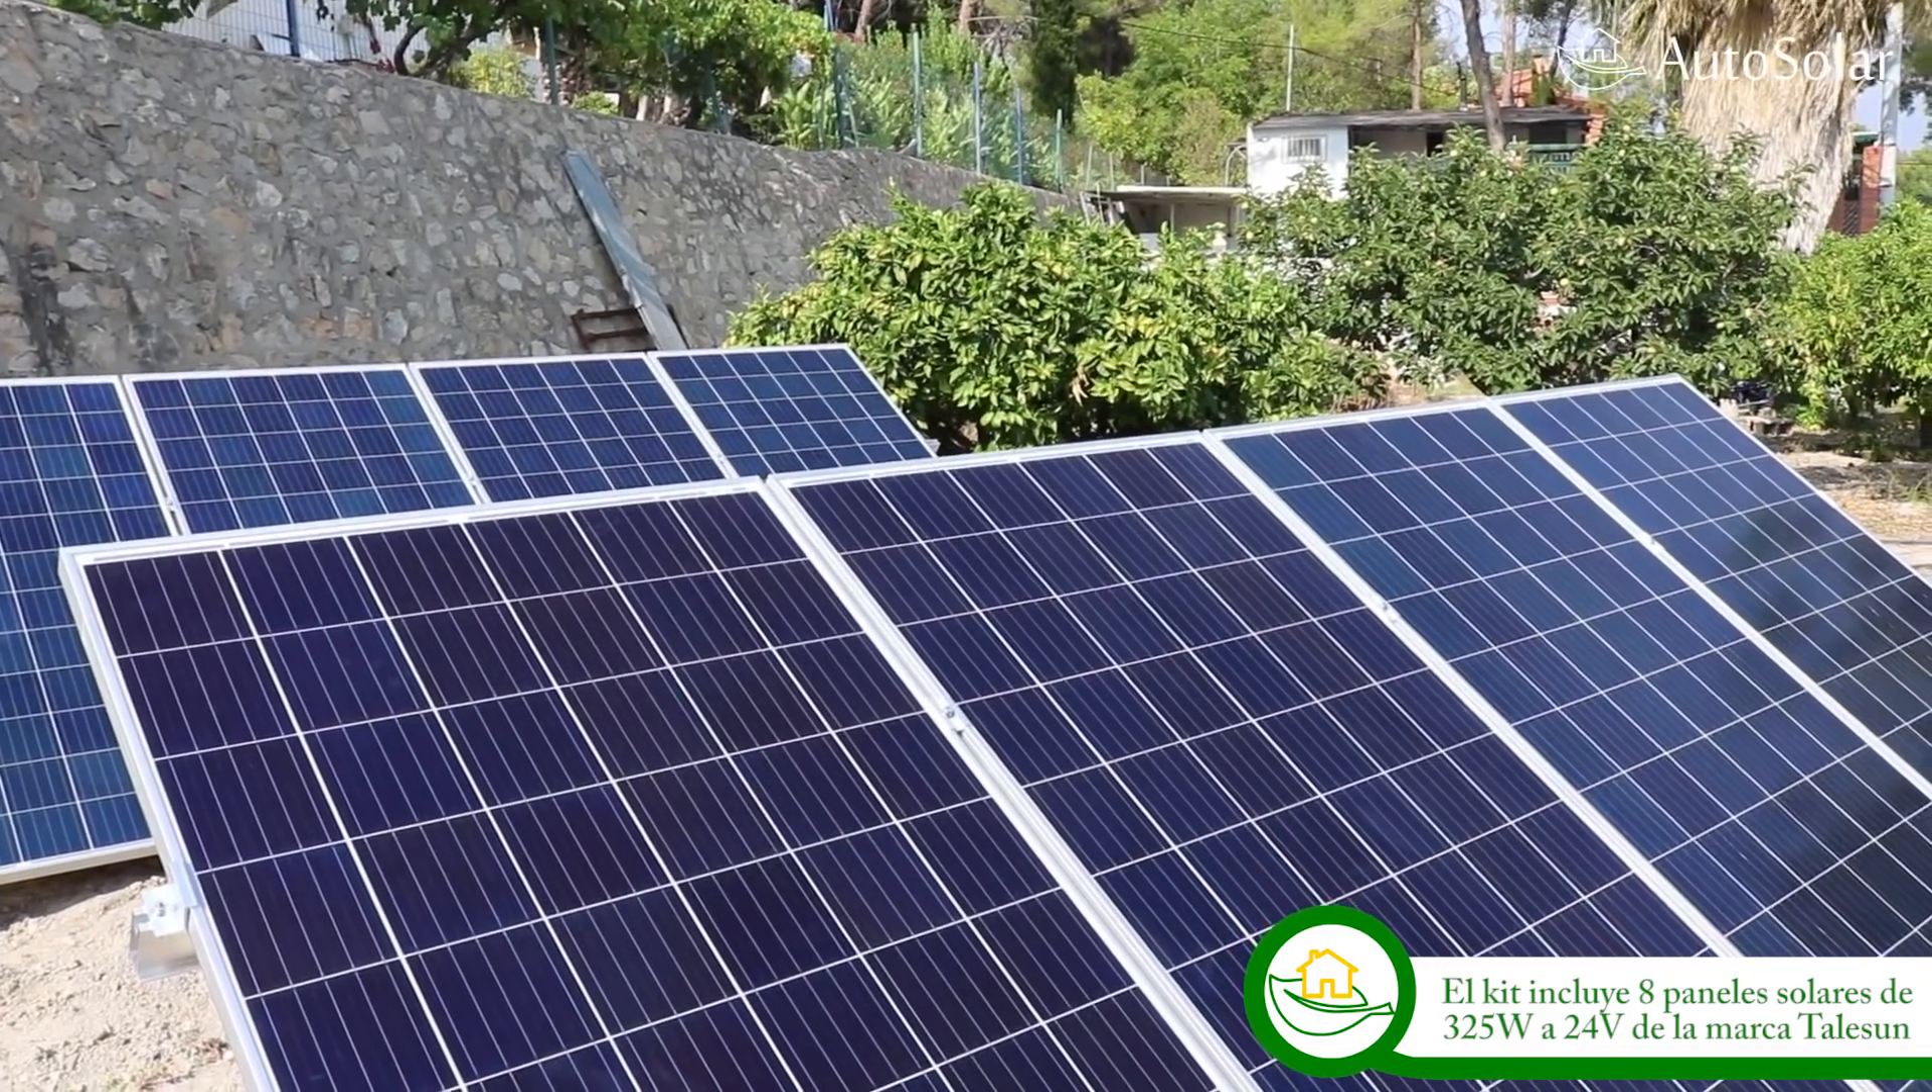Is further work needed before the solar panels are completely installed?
No.